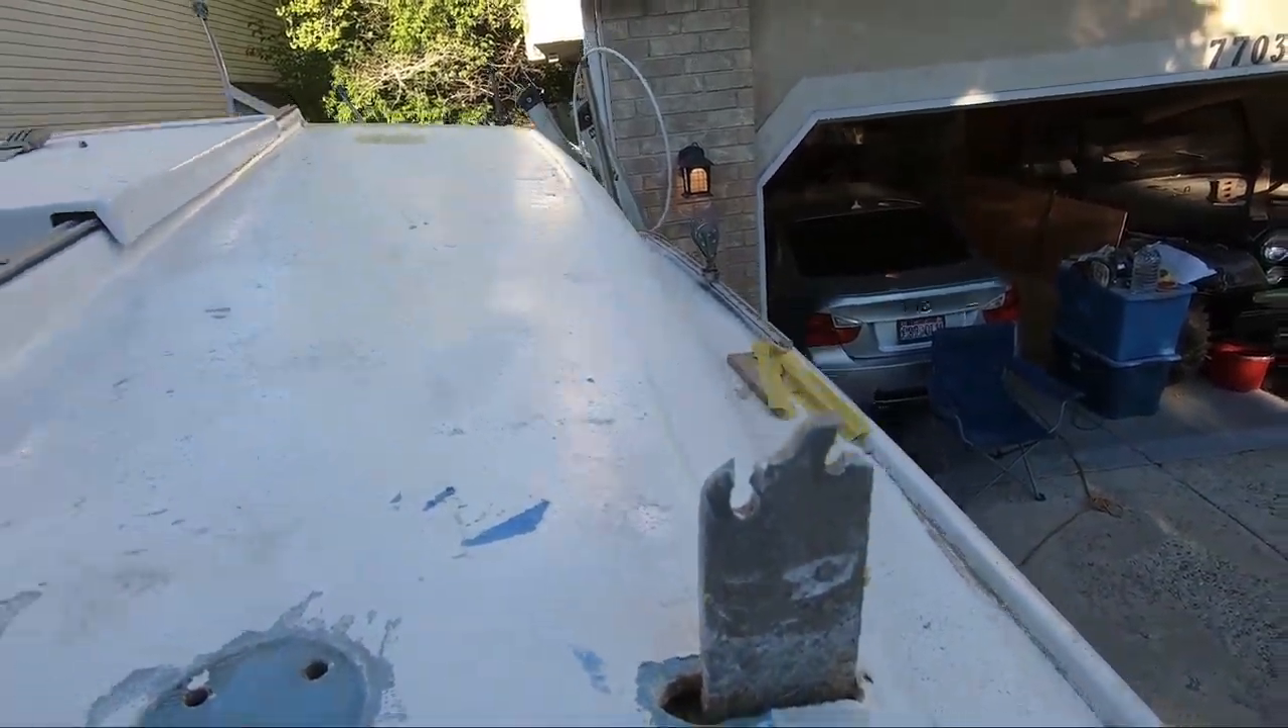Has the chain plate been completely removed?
No.